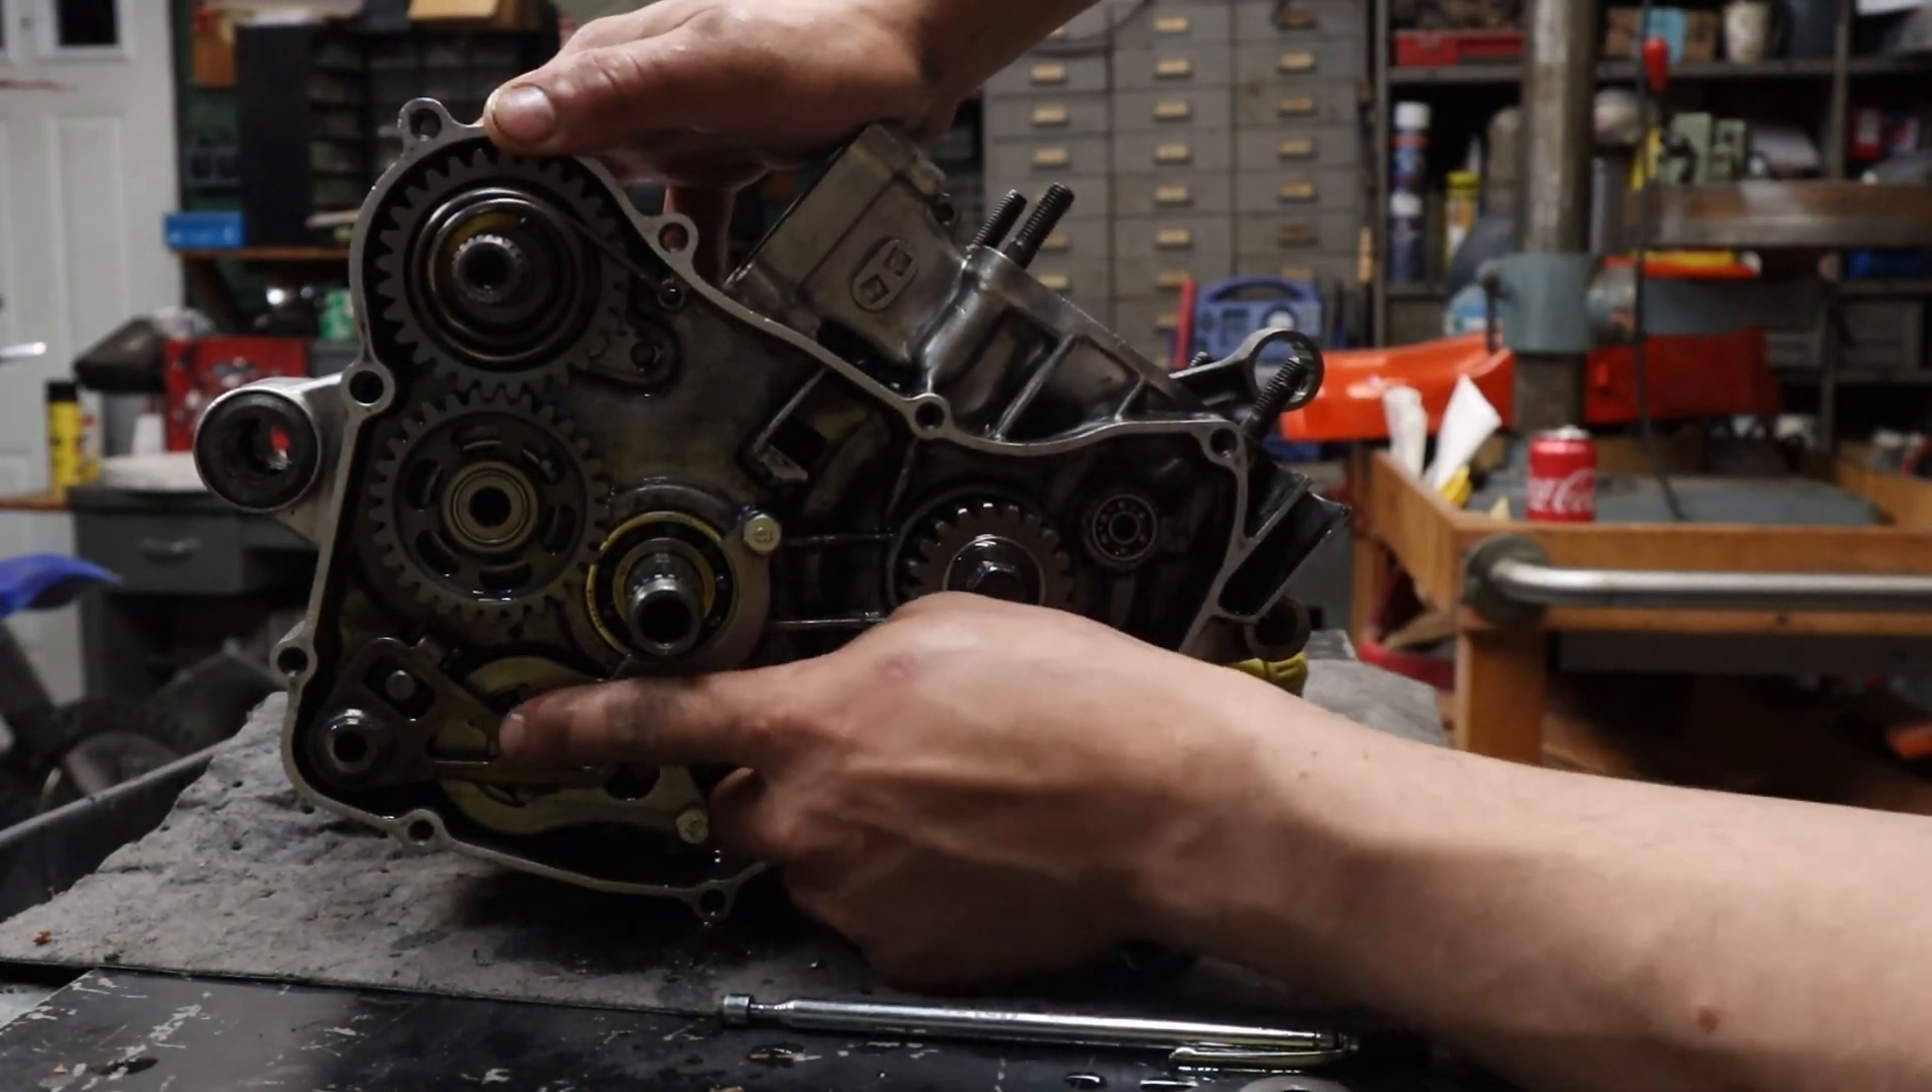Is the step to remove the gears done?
No.